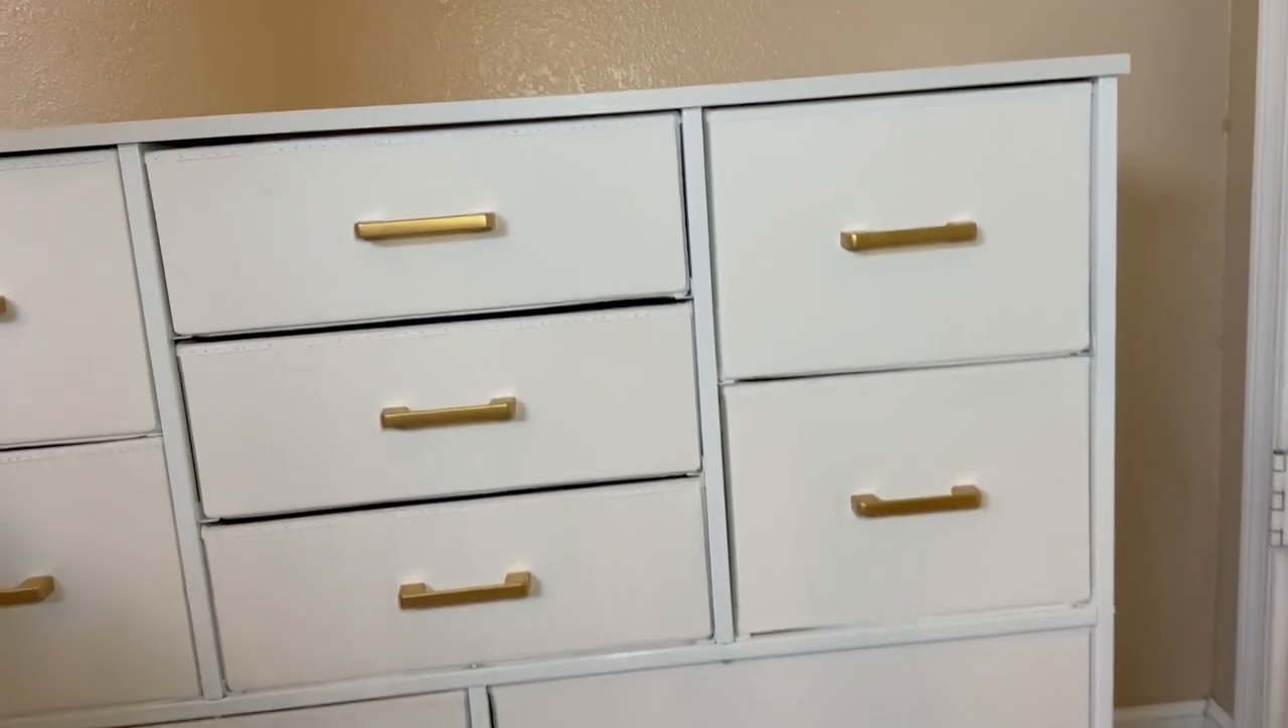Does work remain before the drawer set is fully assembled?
No.